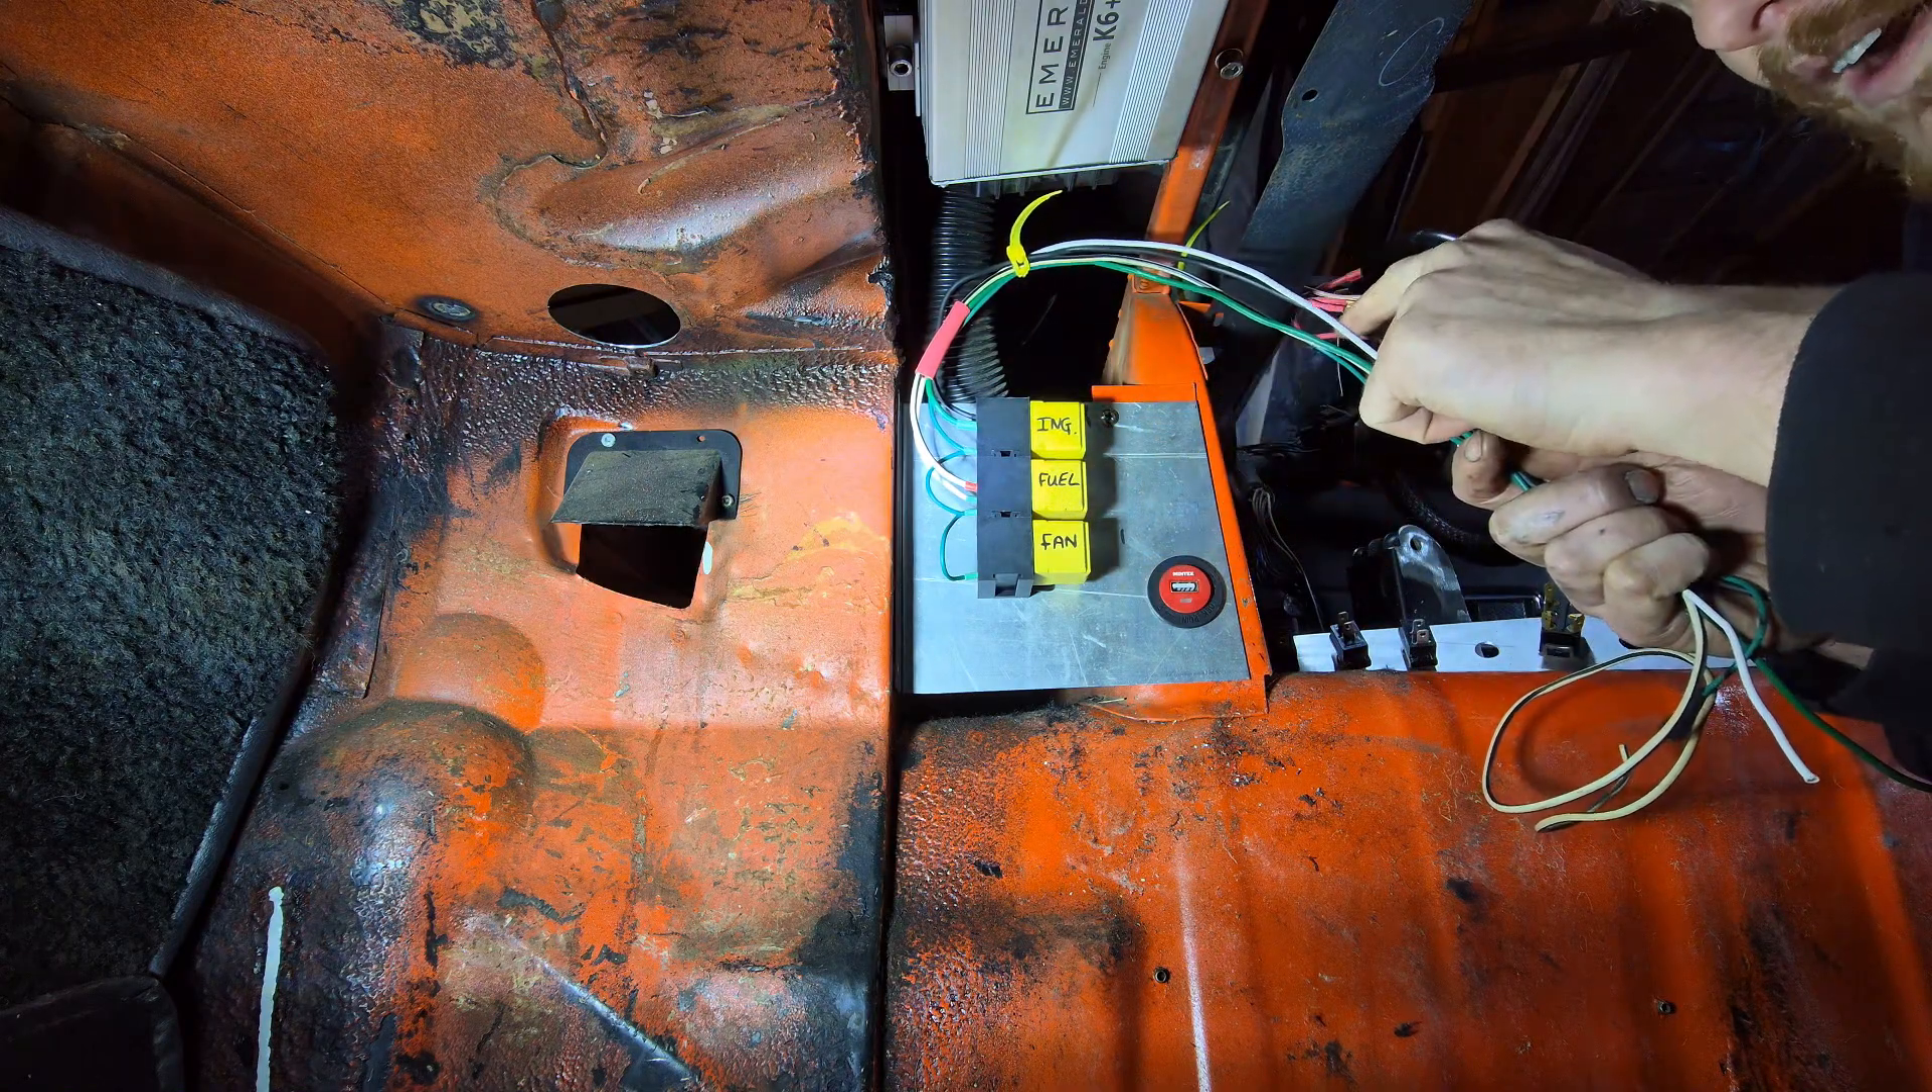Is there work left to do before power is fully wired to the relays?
Yes.